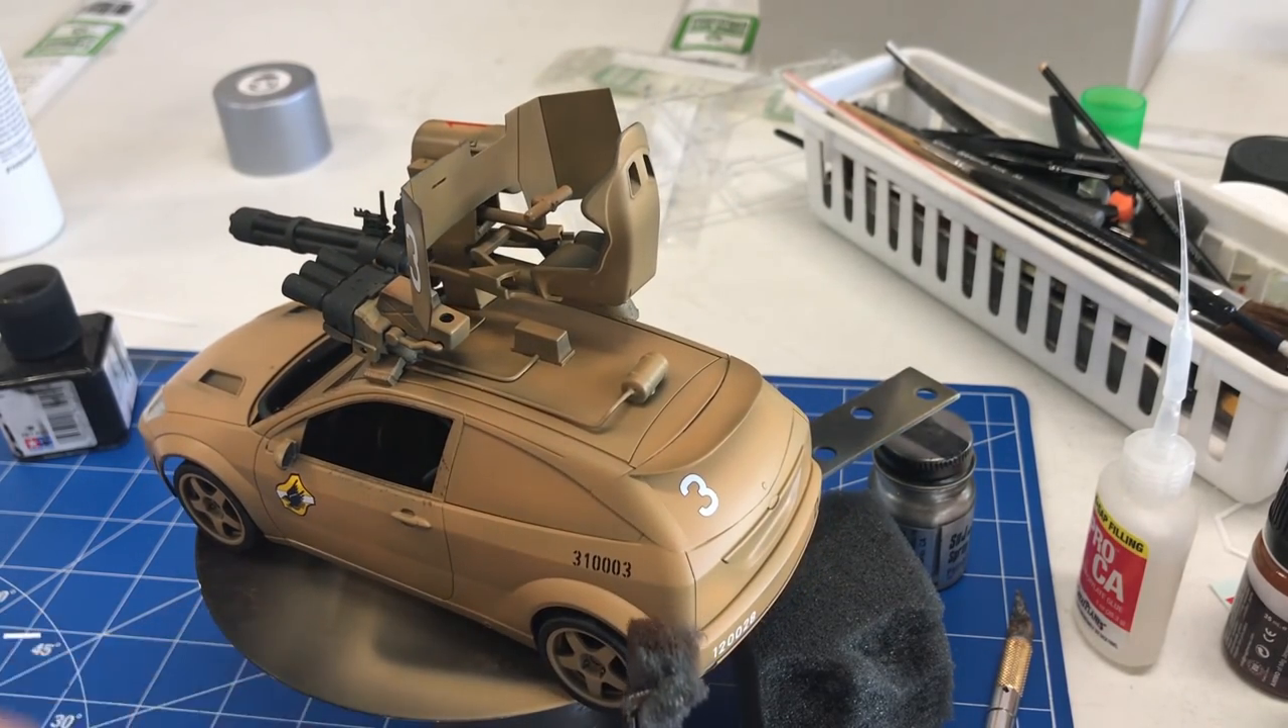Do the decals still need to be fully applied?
No.